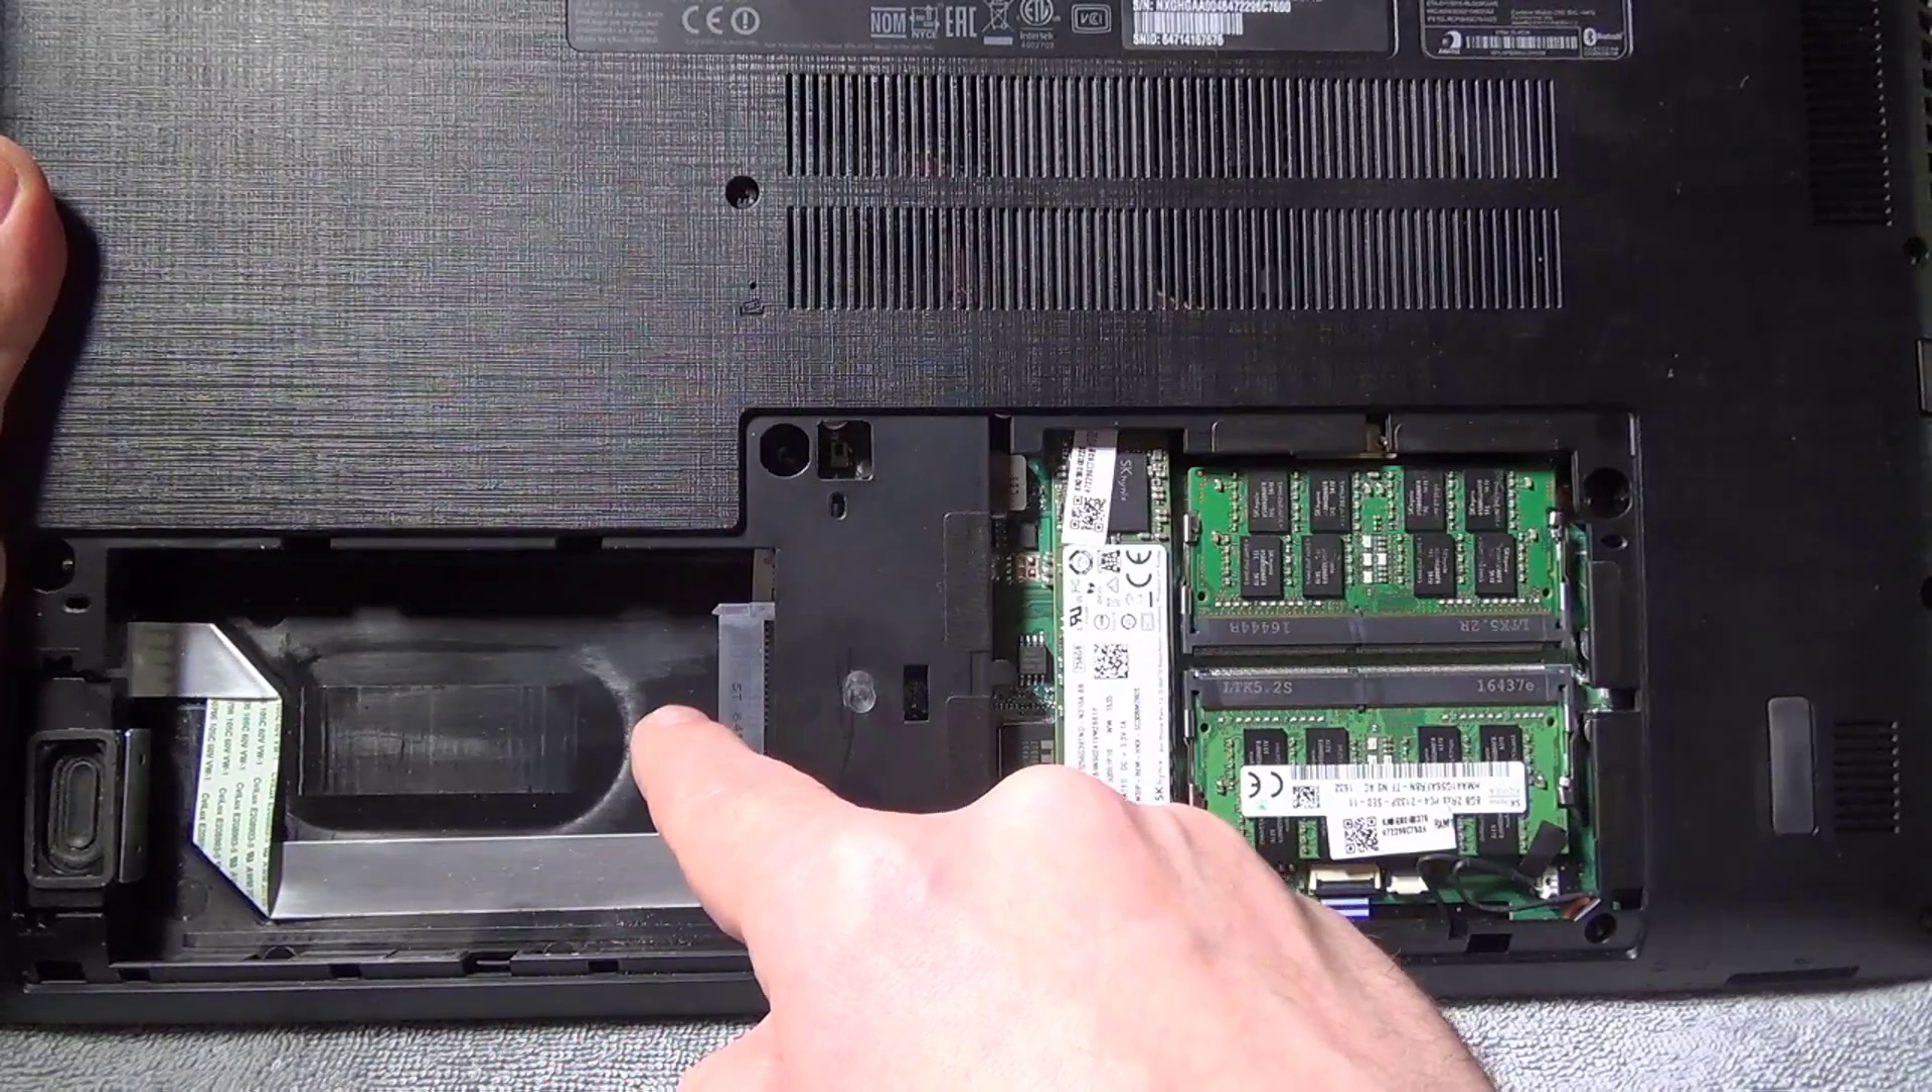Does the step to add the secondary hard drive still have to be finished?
Yes.